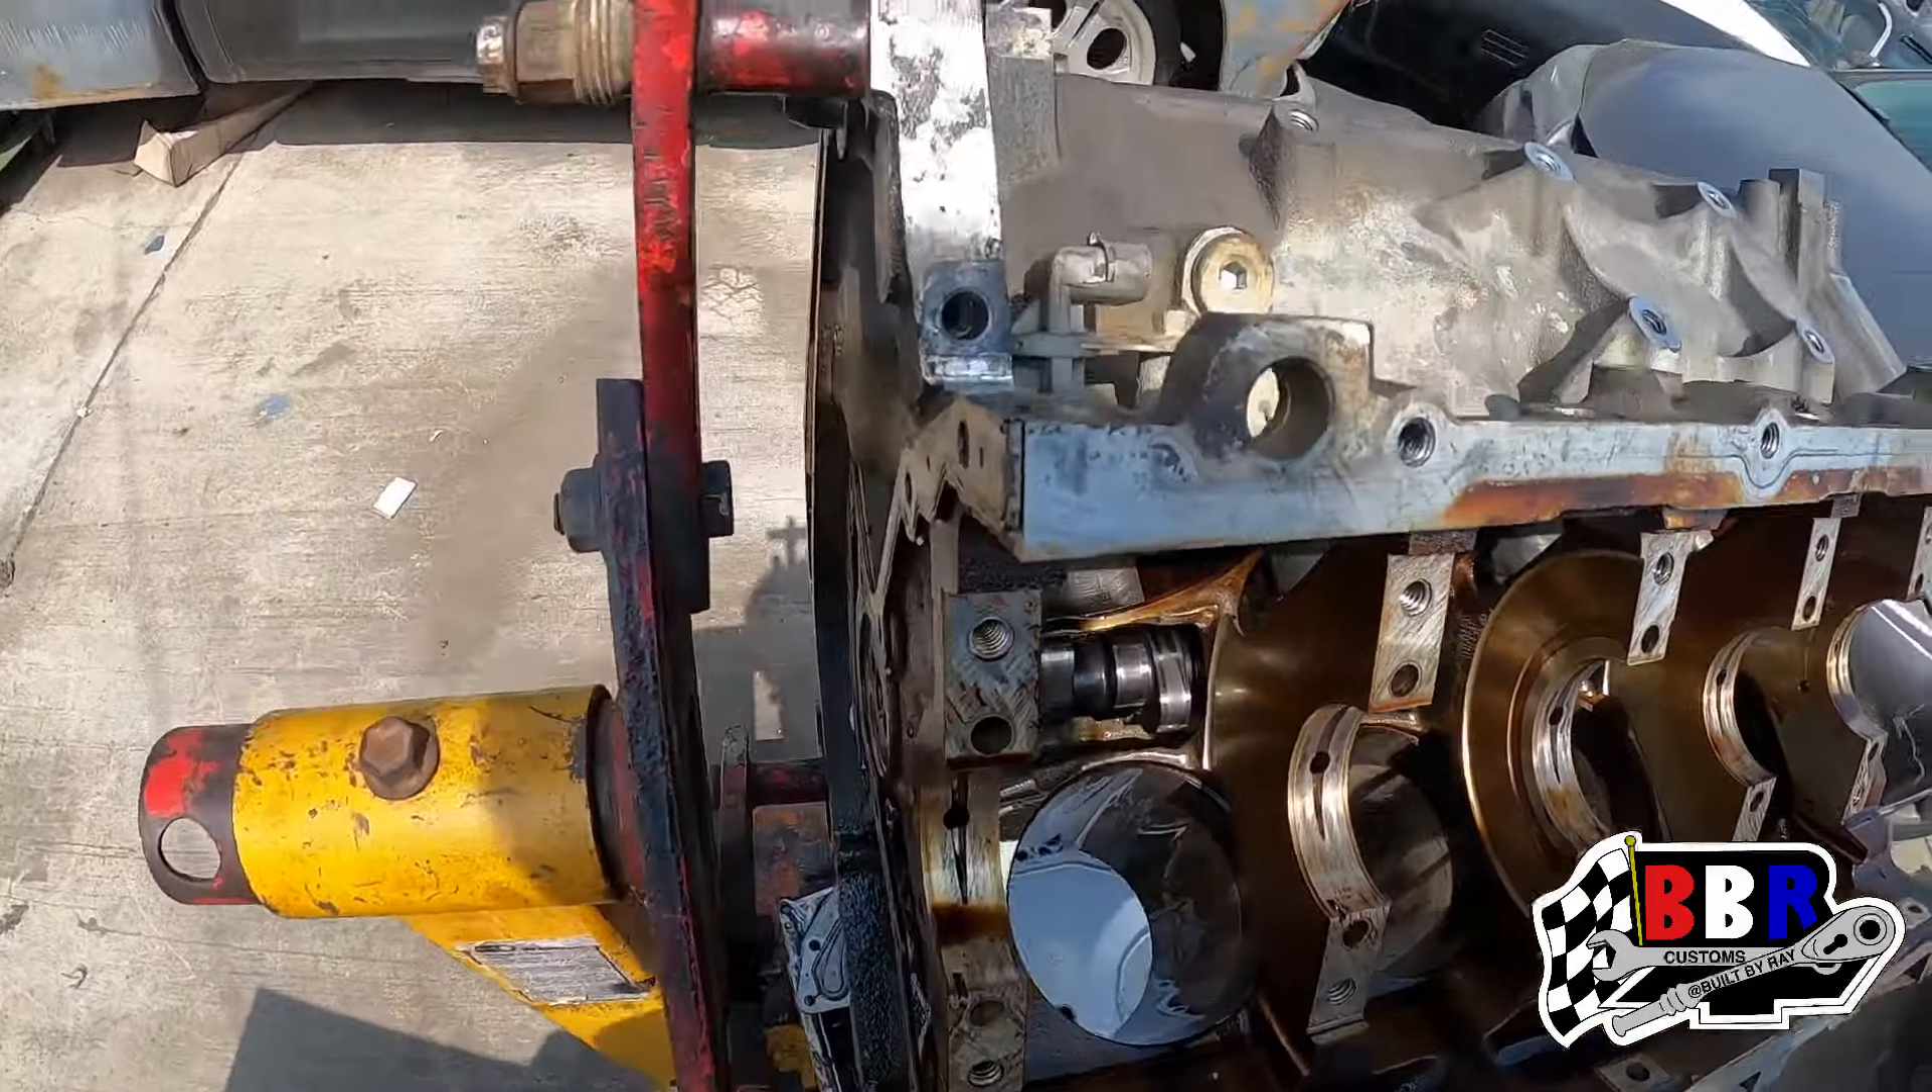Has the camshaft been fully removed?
No.